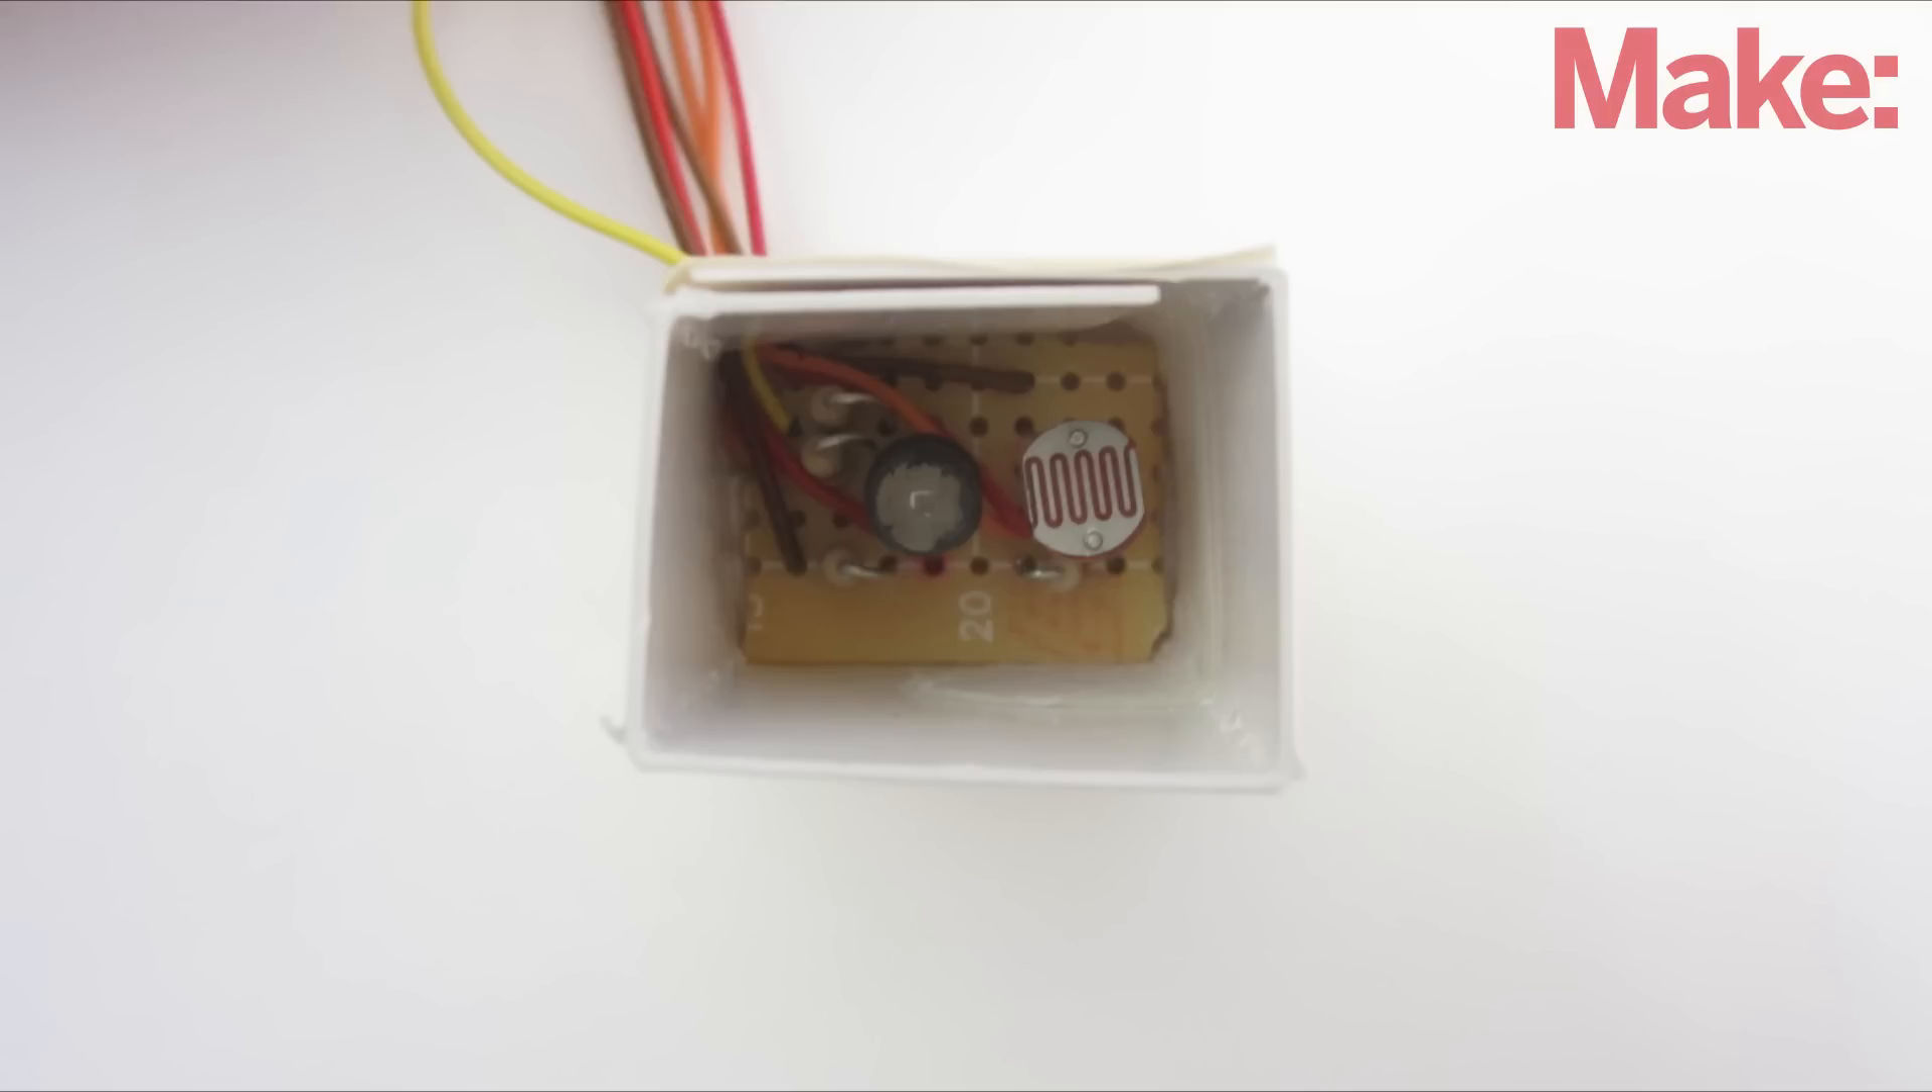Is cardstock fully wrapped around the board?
Yes.